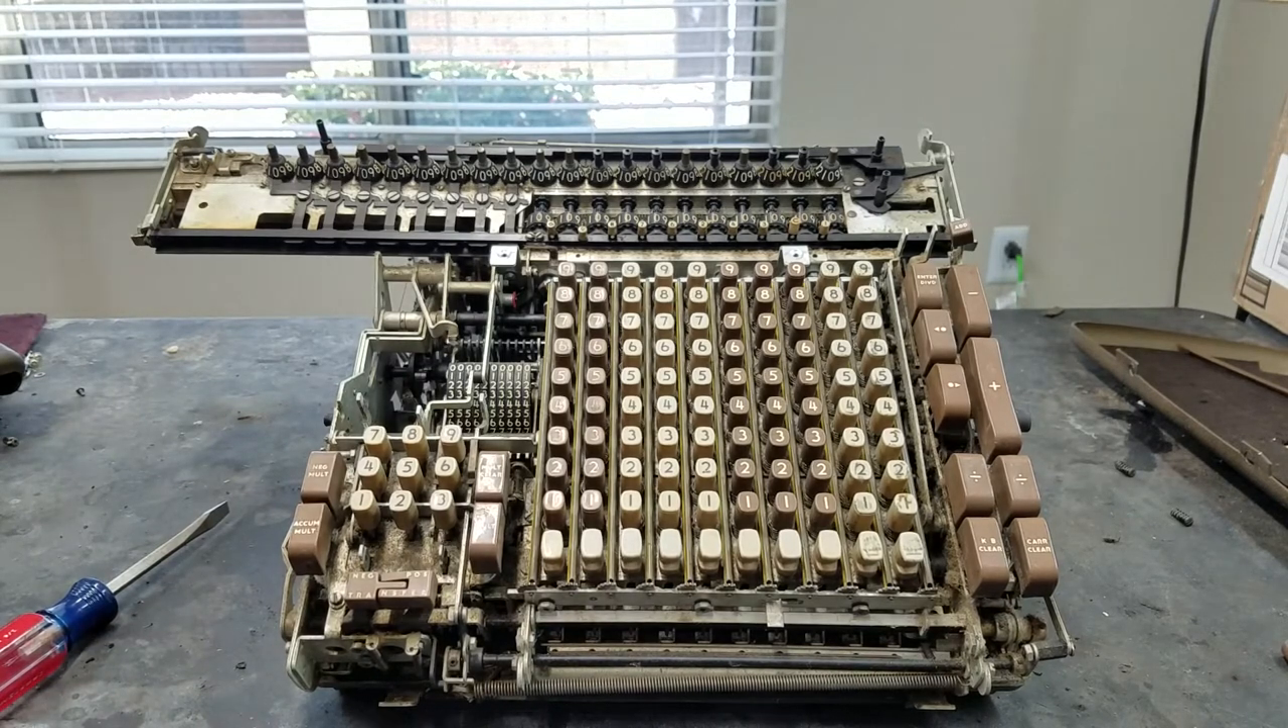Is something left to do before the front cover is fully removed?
No.